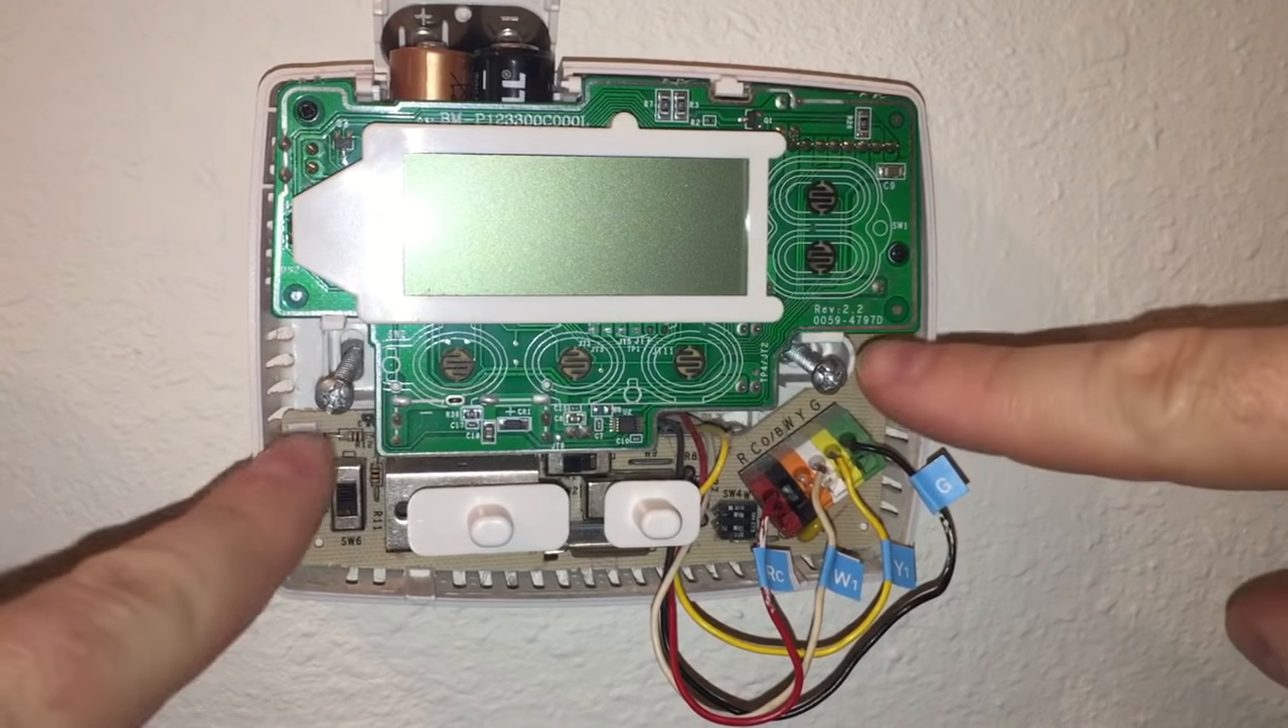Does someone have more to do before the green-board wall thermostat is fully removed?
Yes.